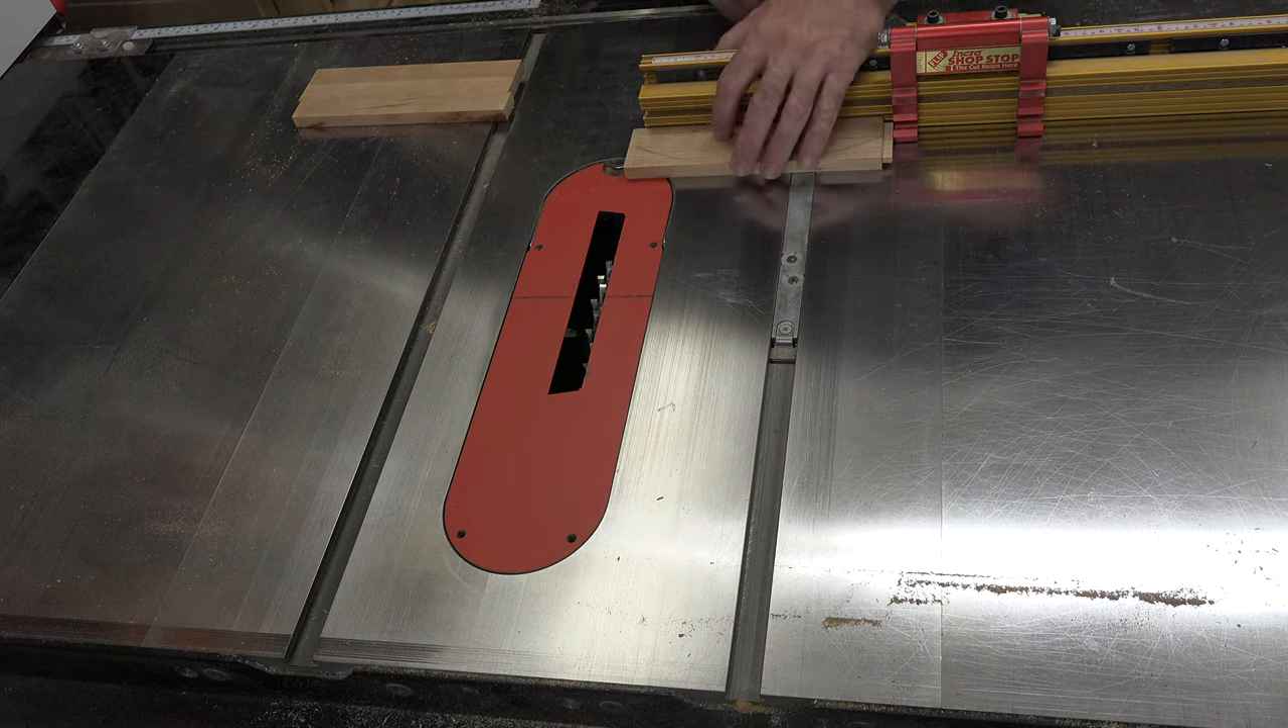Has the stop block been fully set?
Yes.